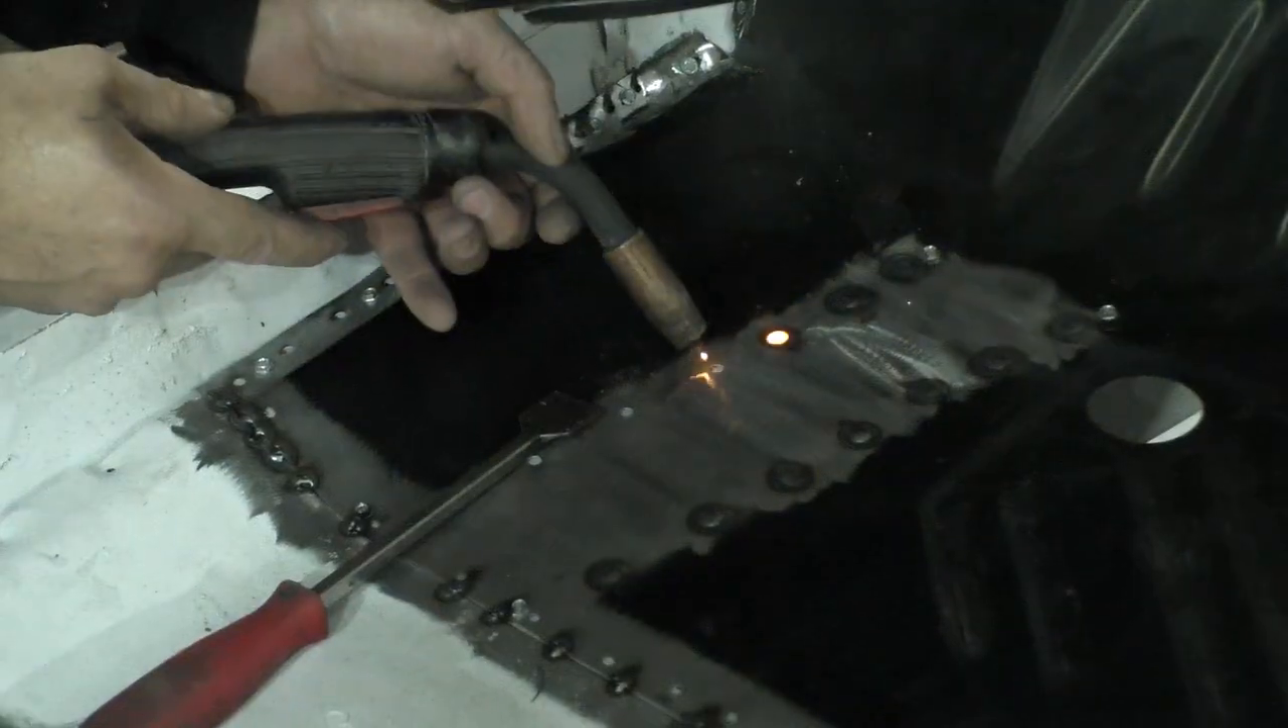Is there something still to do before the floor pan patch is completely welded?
Yes.